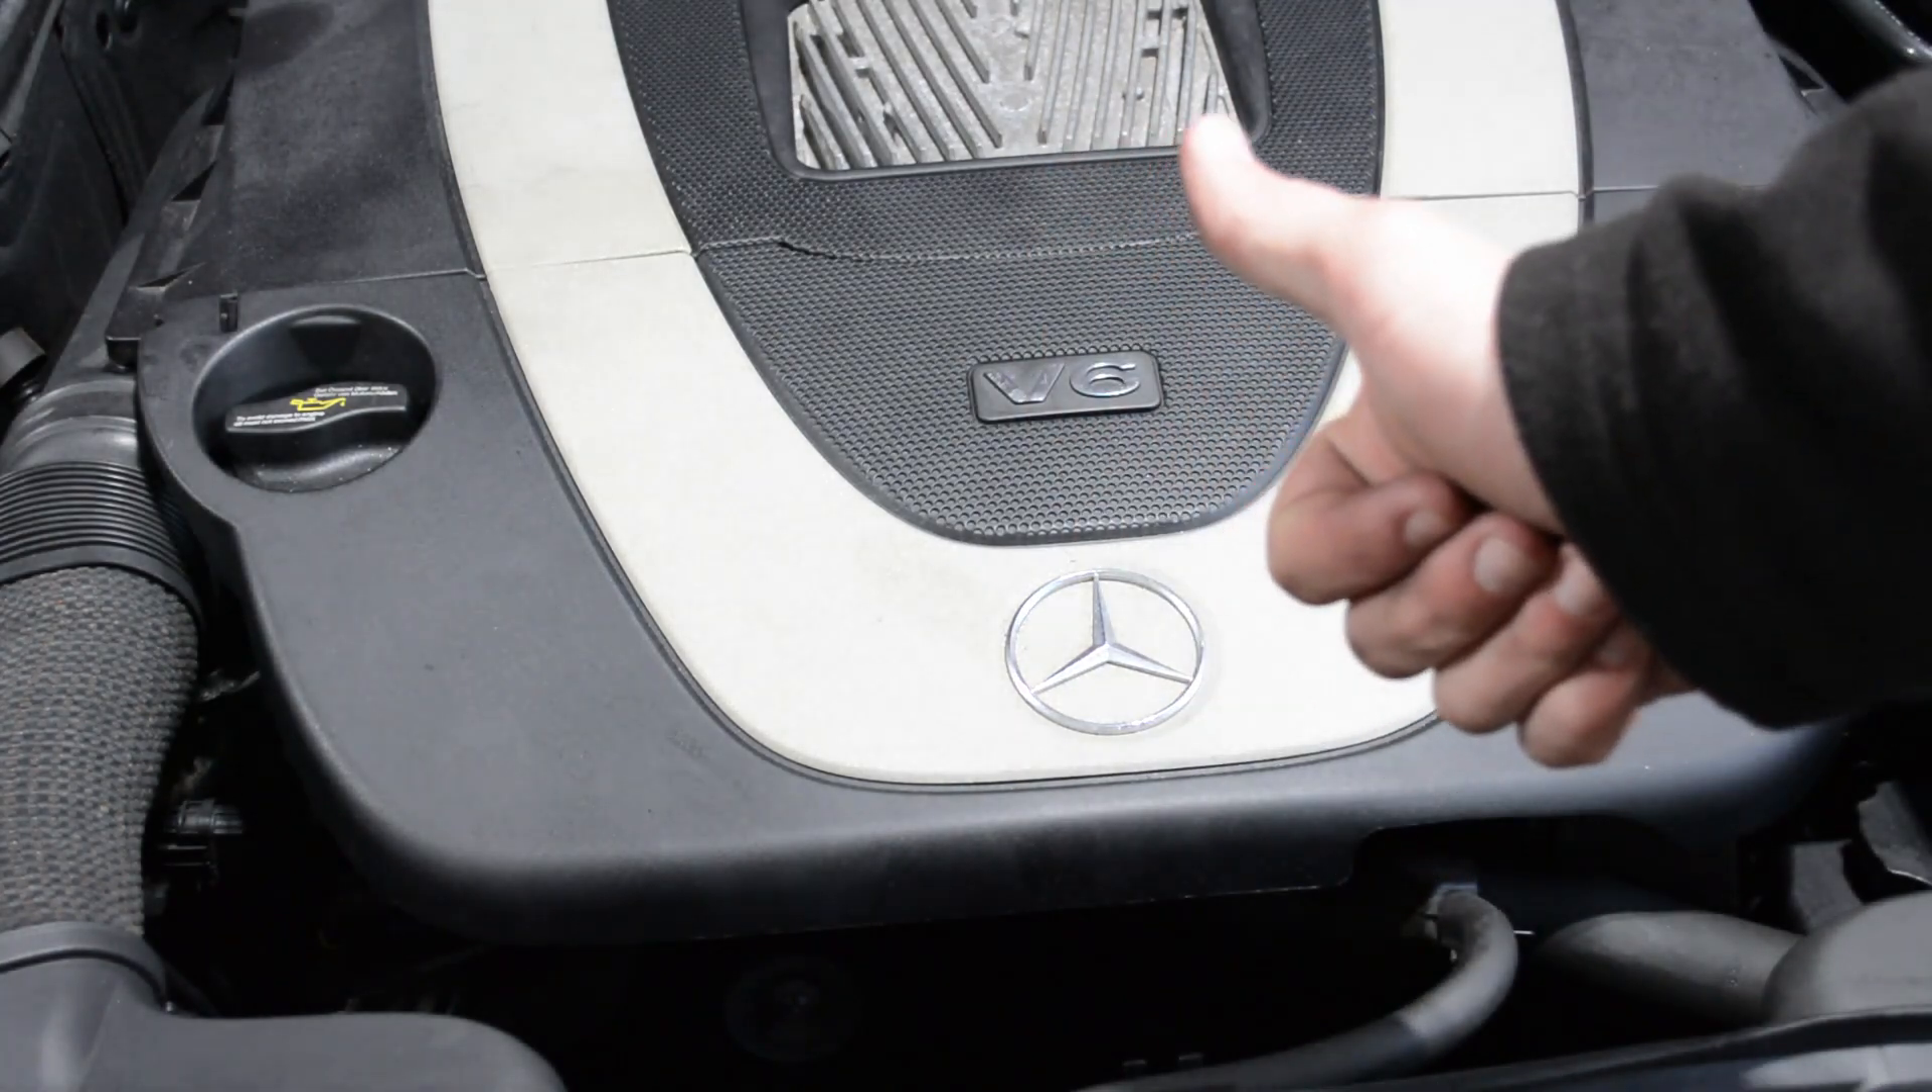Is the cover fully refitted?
Yes.